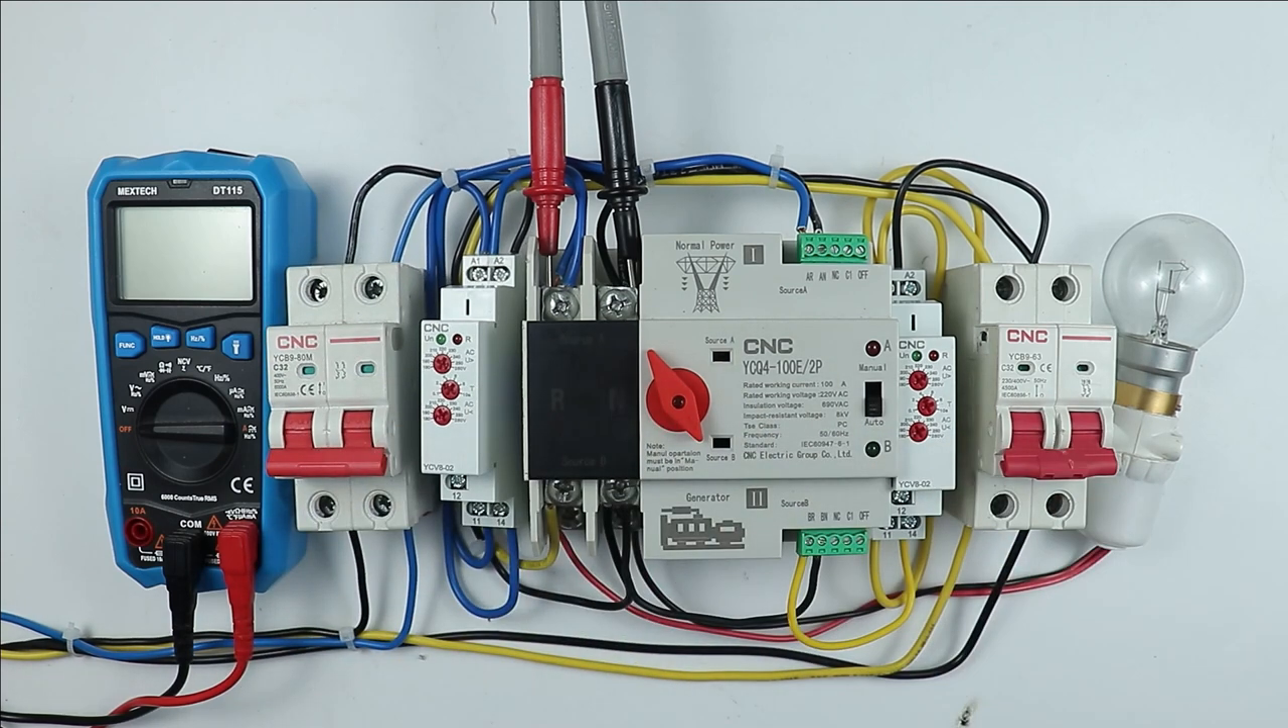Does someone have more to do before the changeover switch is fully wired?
No.